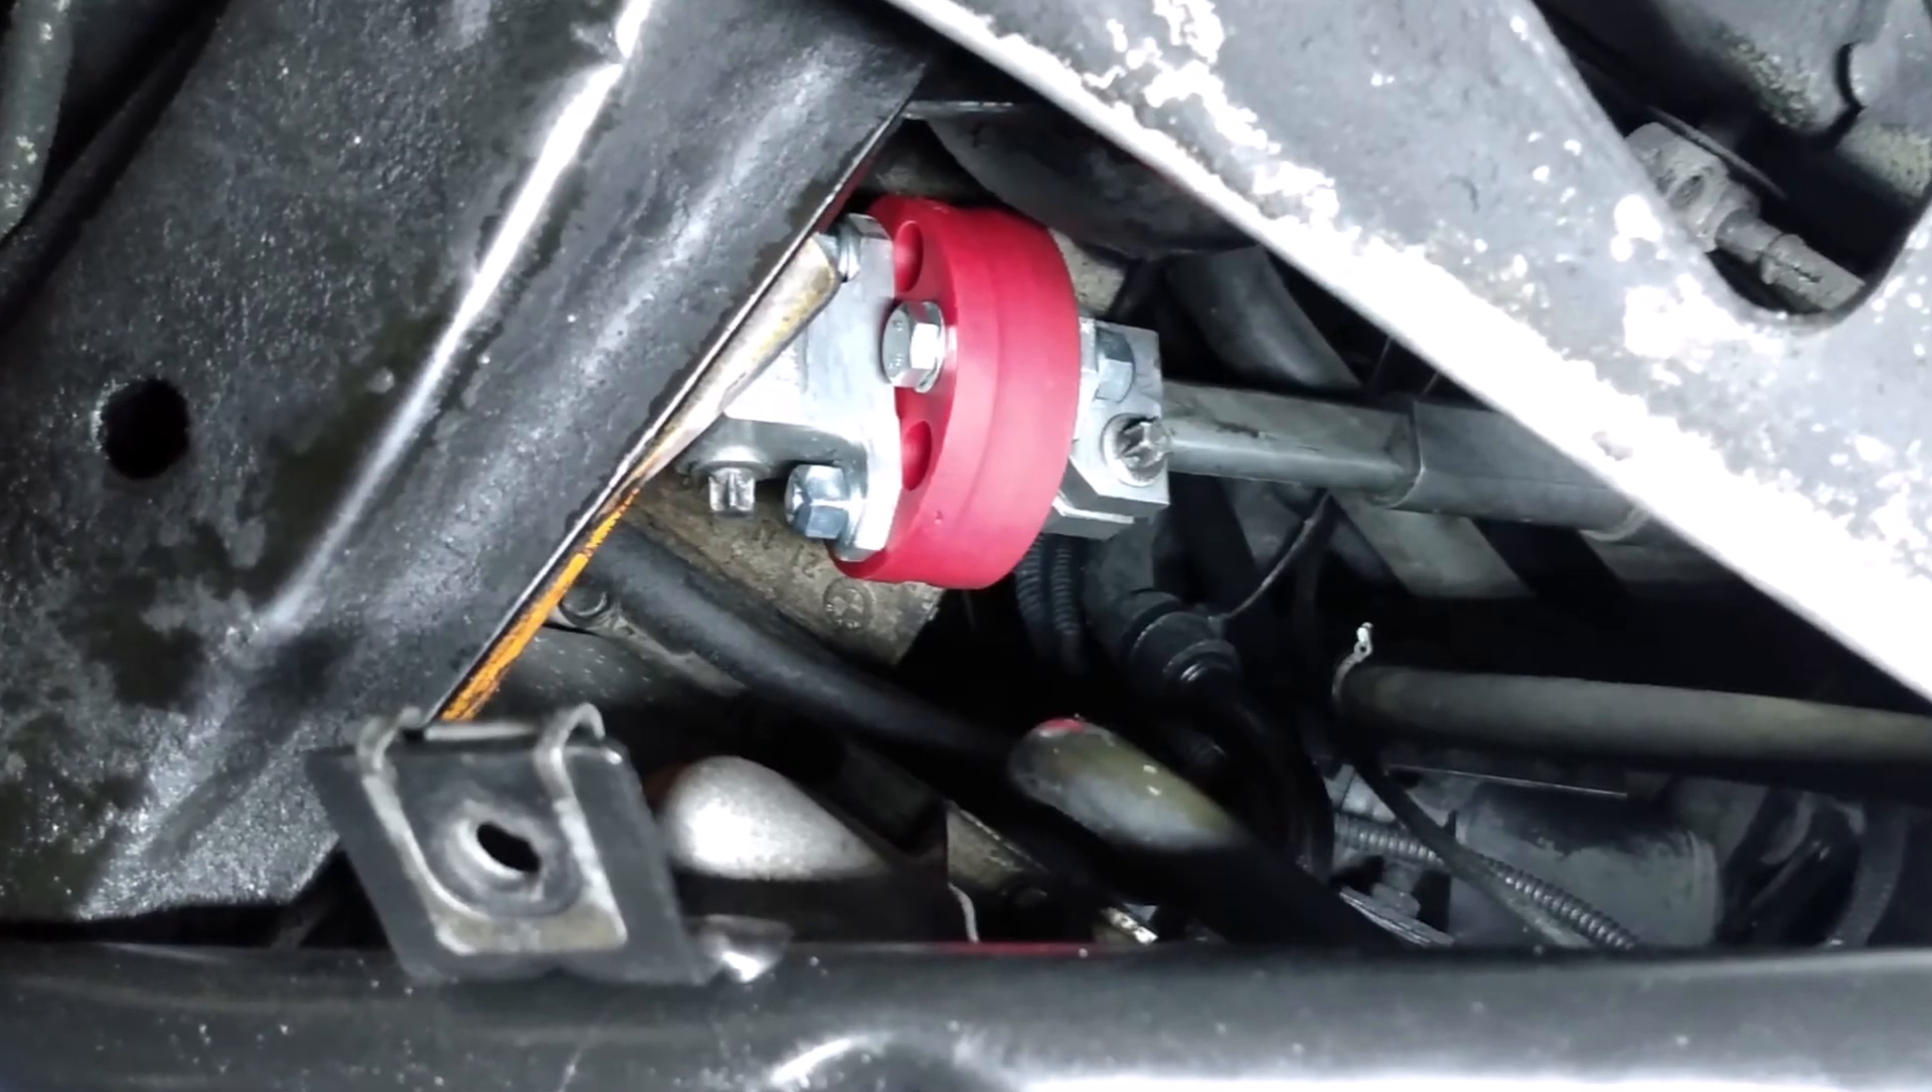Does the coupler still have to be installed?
No.